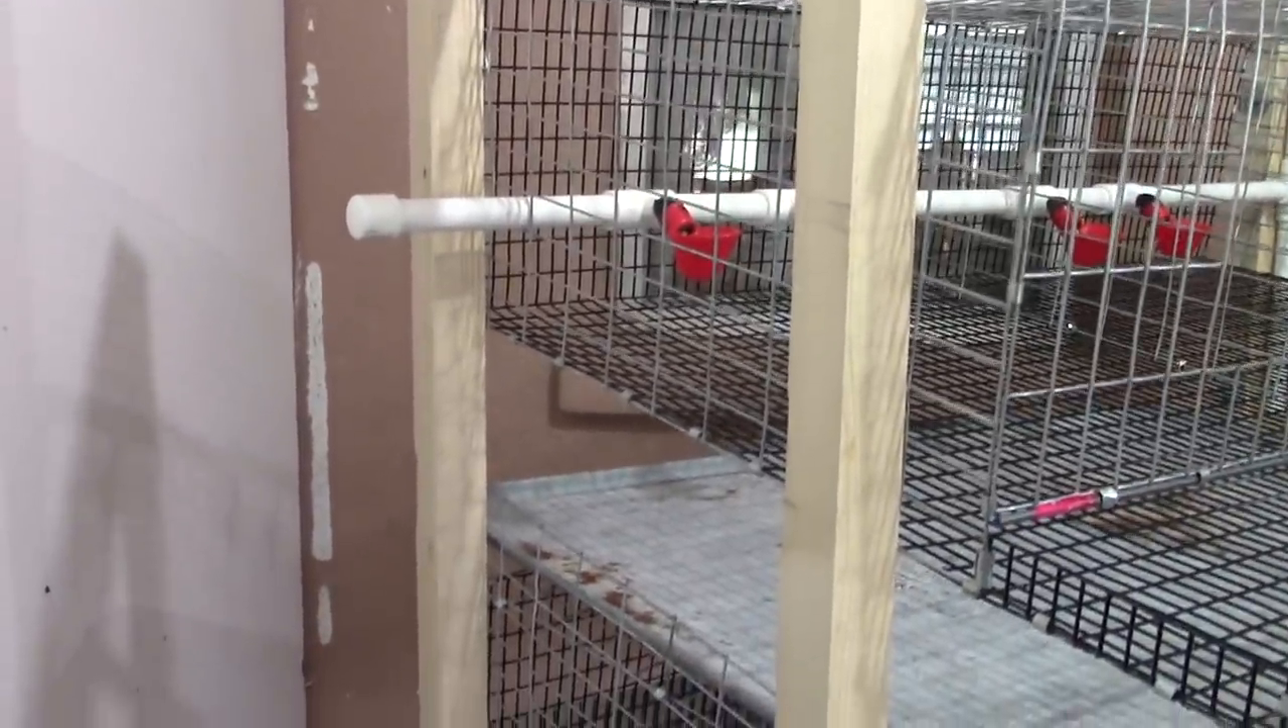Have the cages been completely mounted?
Yes.